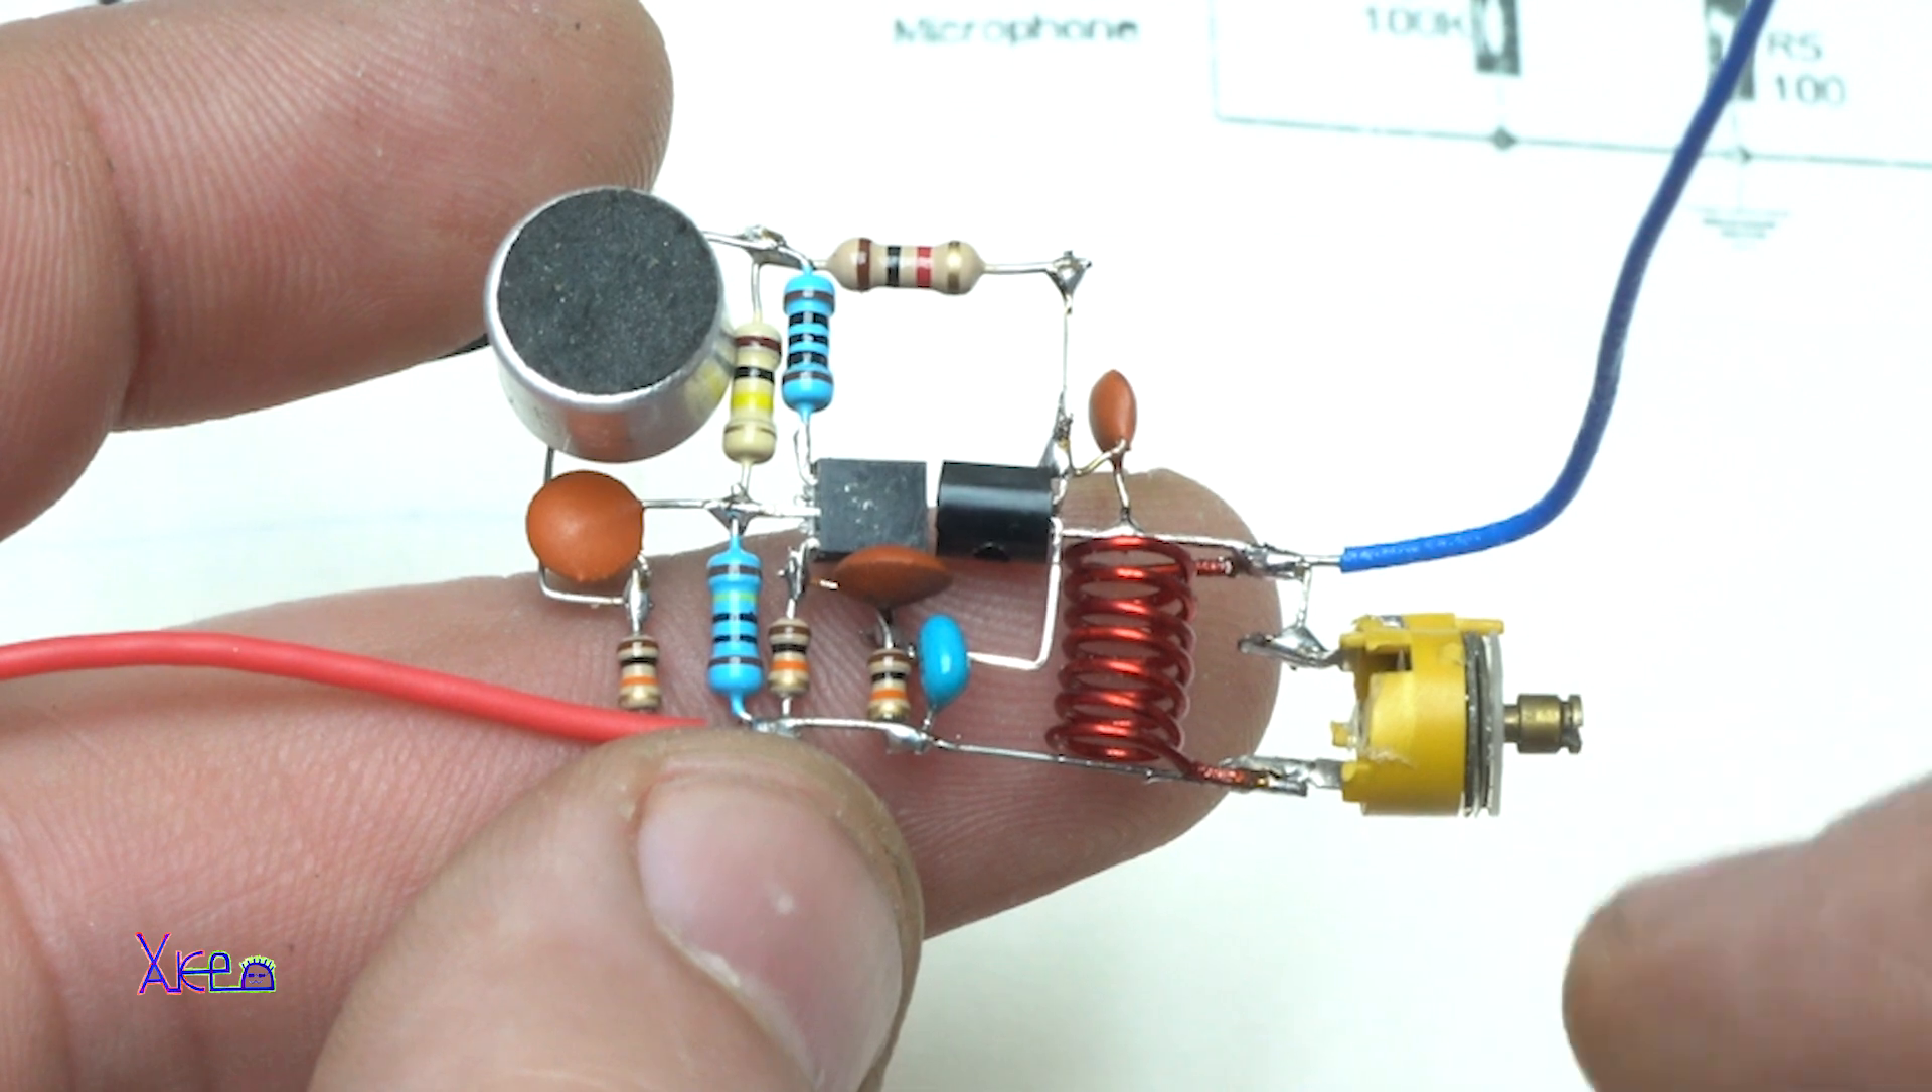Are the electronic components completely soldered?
Yes.